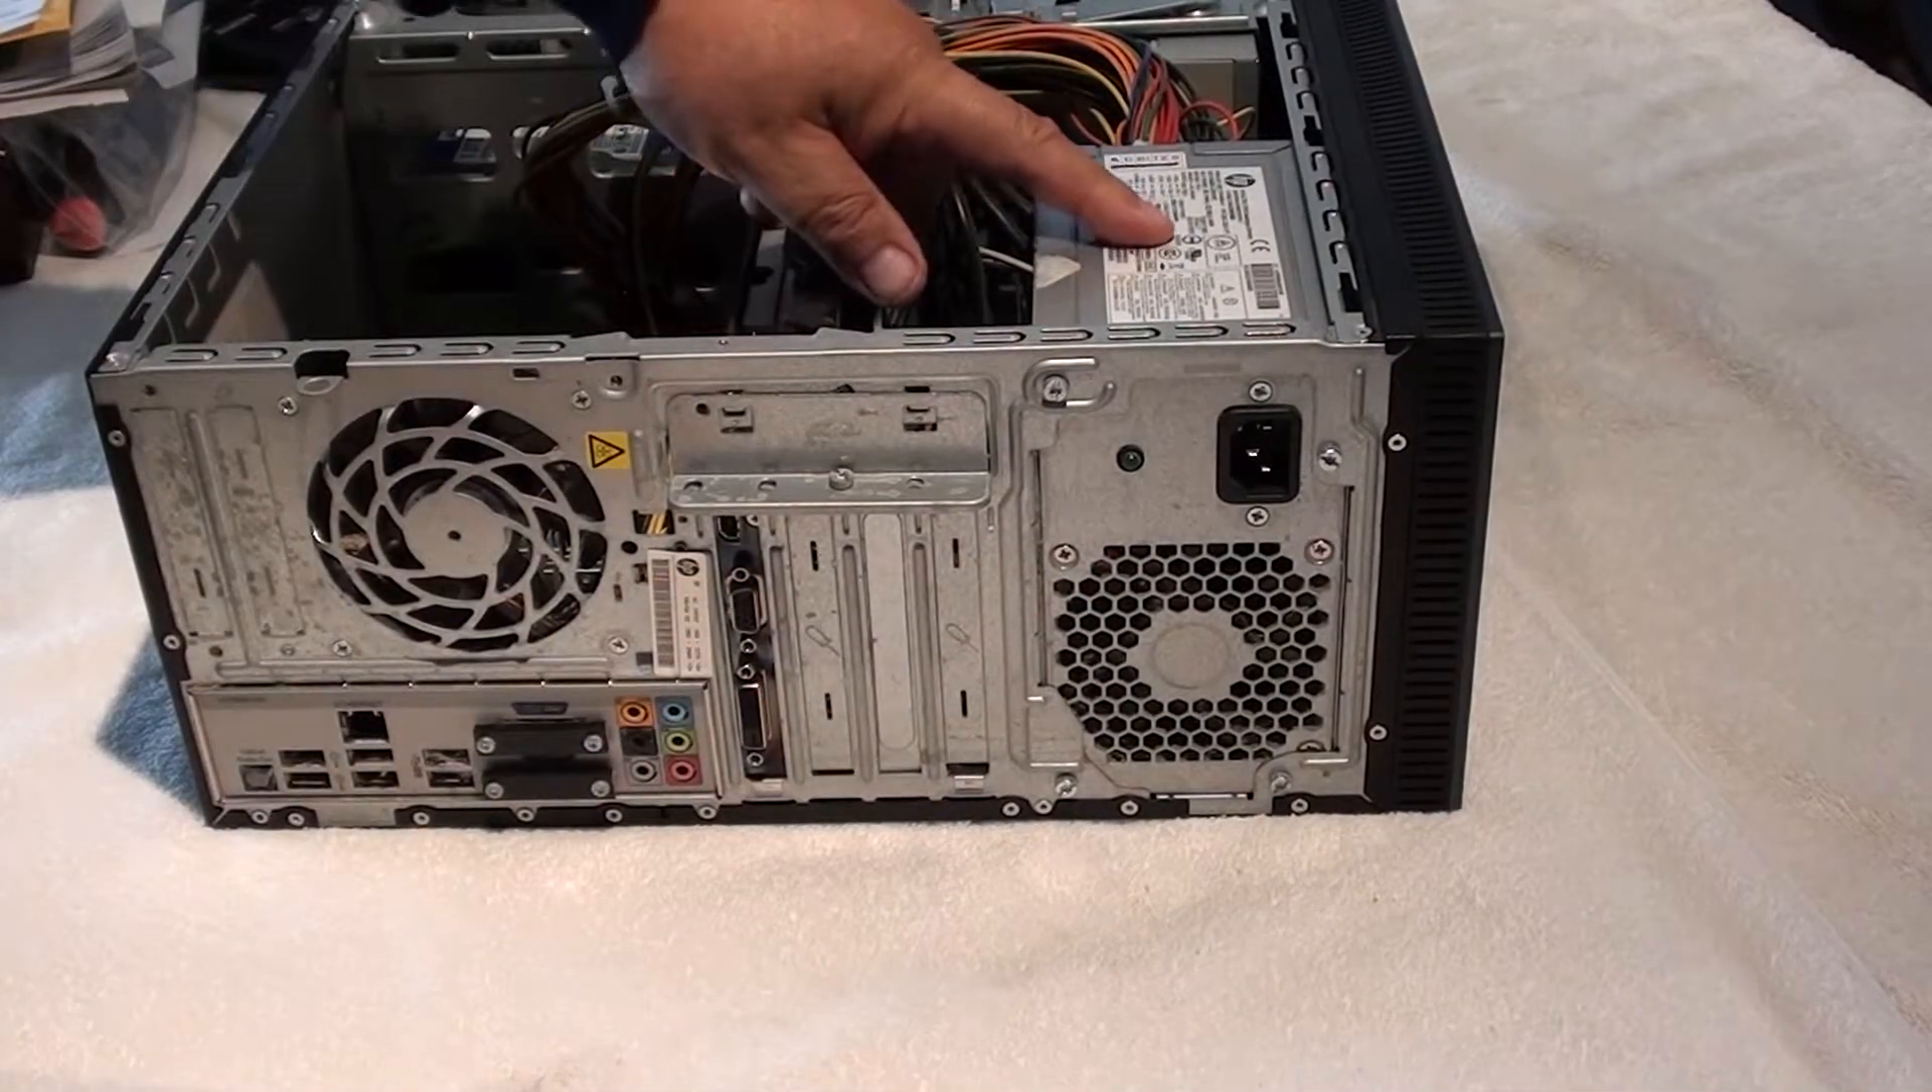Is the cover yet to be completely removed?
No.